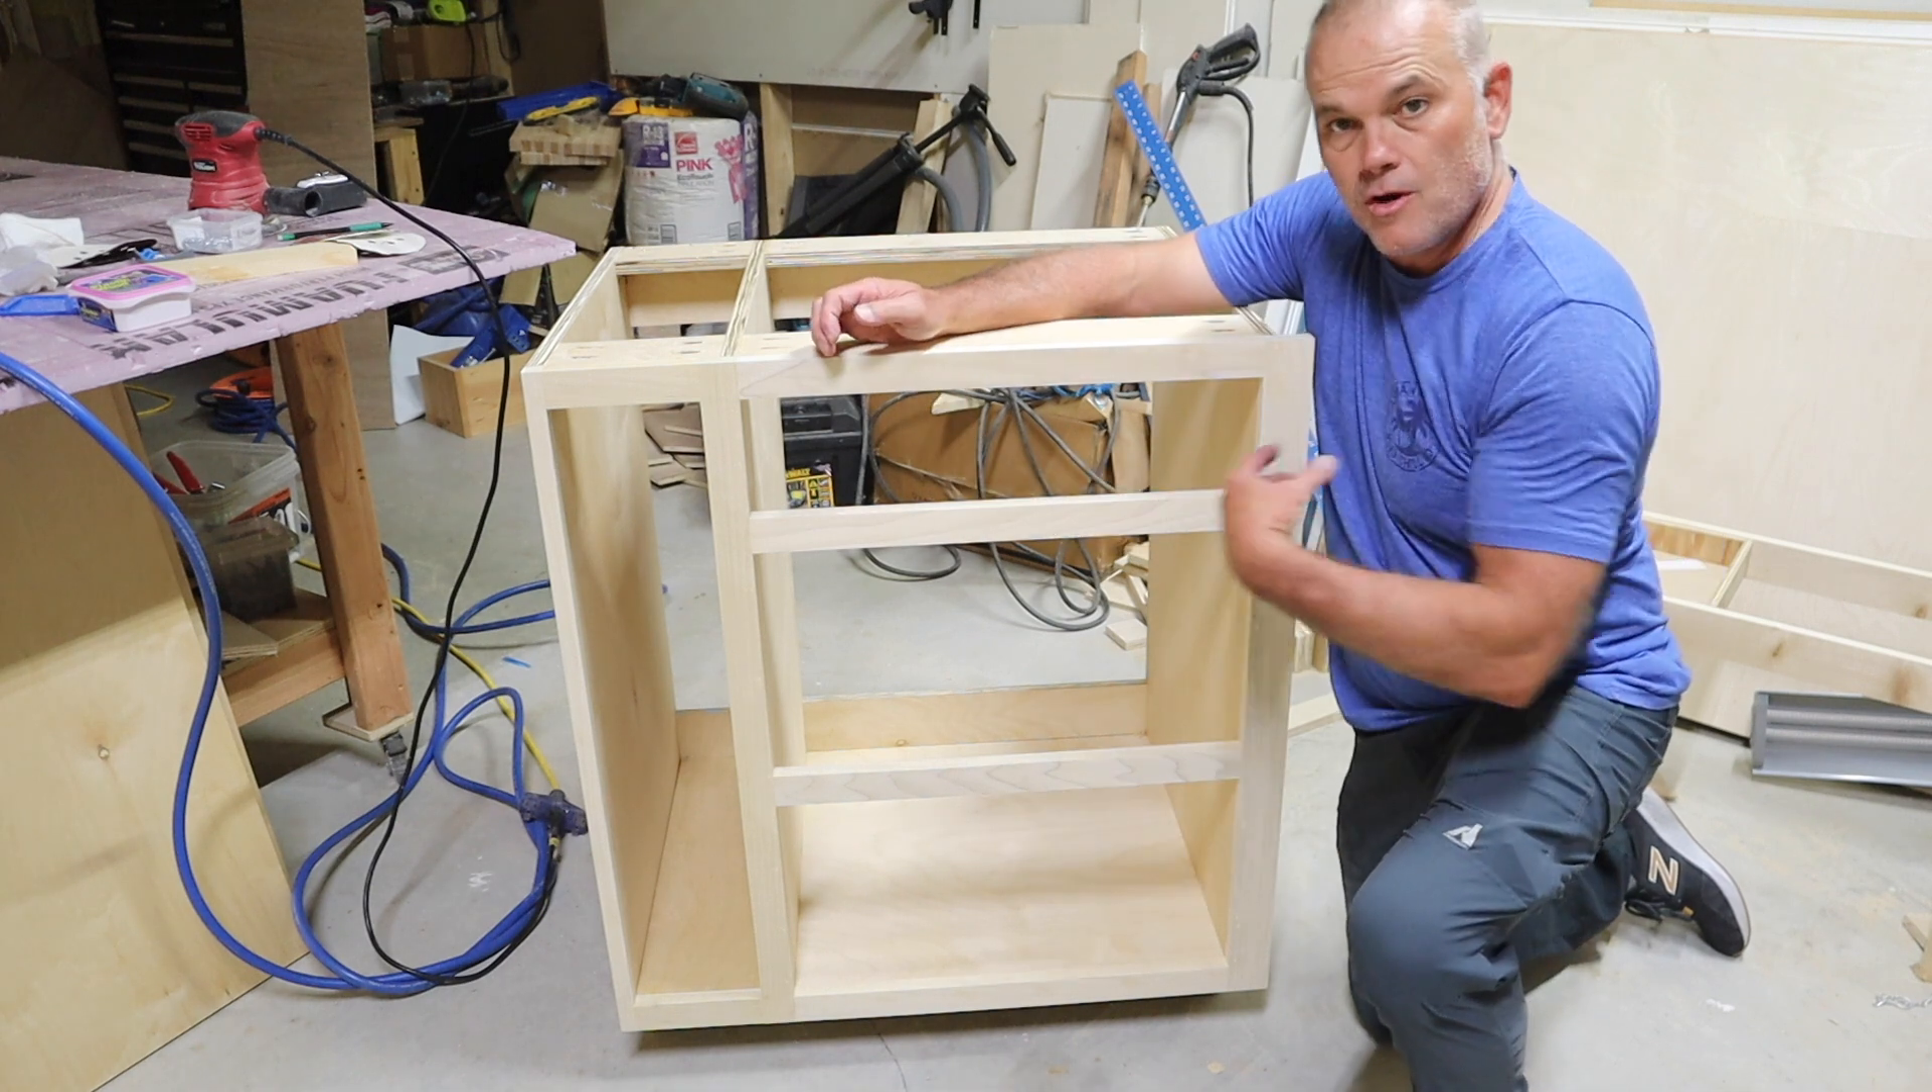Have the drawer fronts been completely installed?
No.